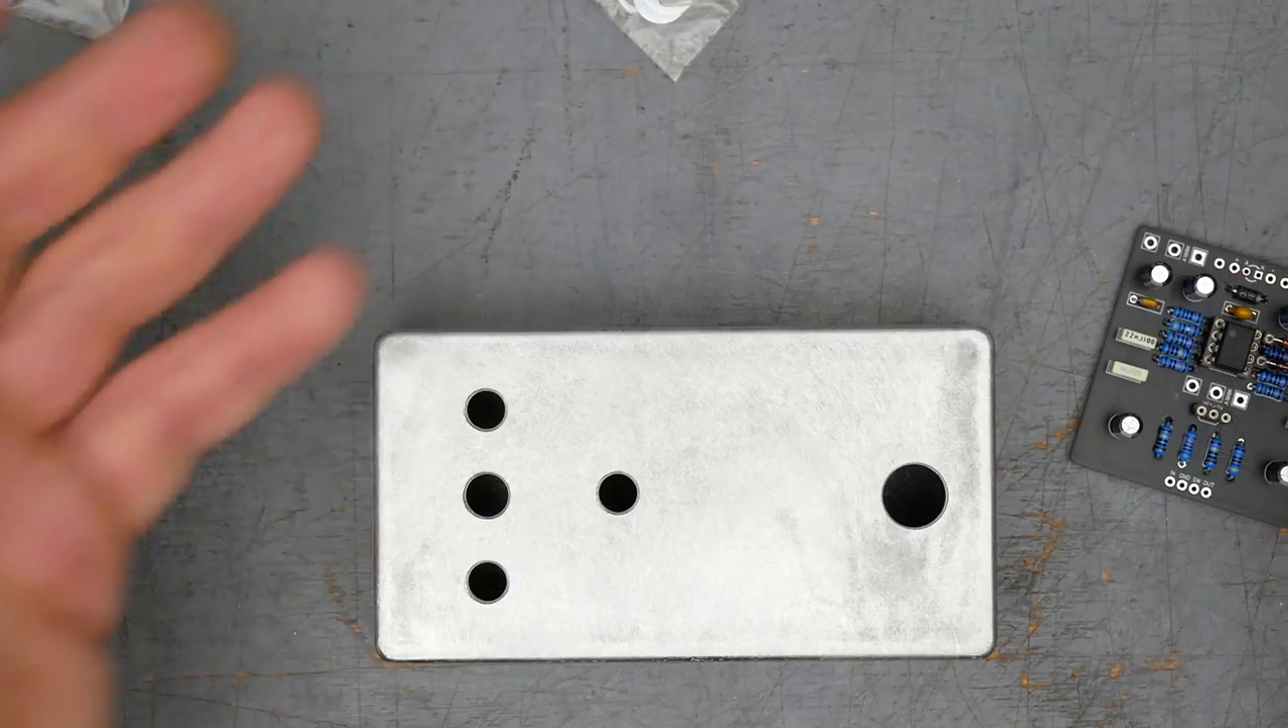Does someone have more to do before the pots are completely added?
Yes.